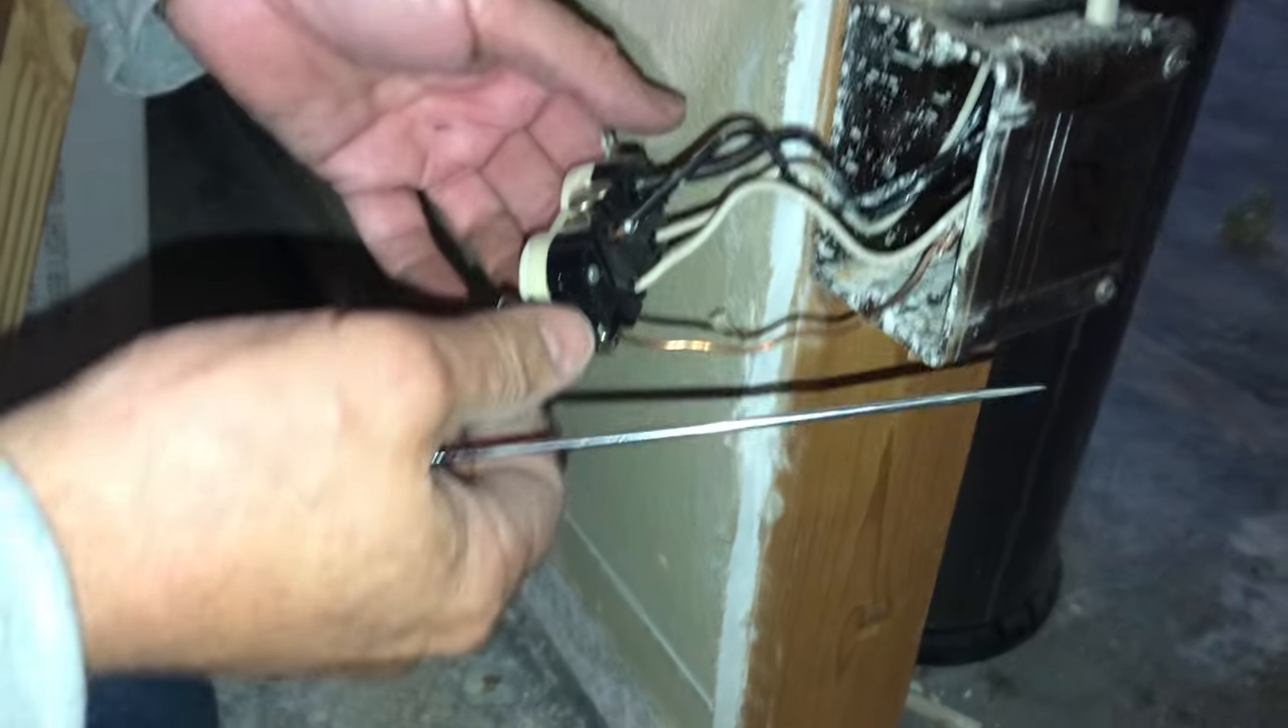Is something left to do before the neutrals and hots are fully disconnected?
Yes.